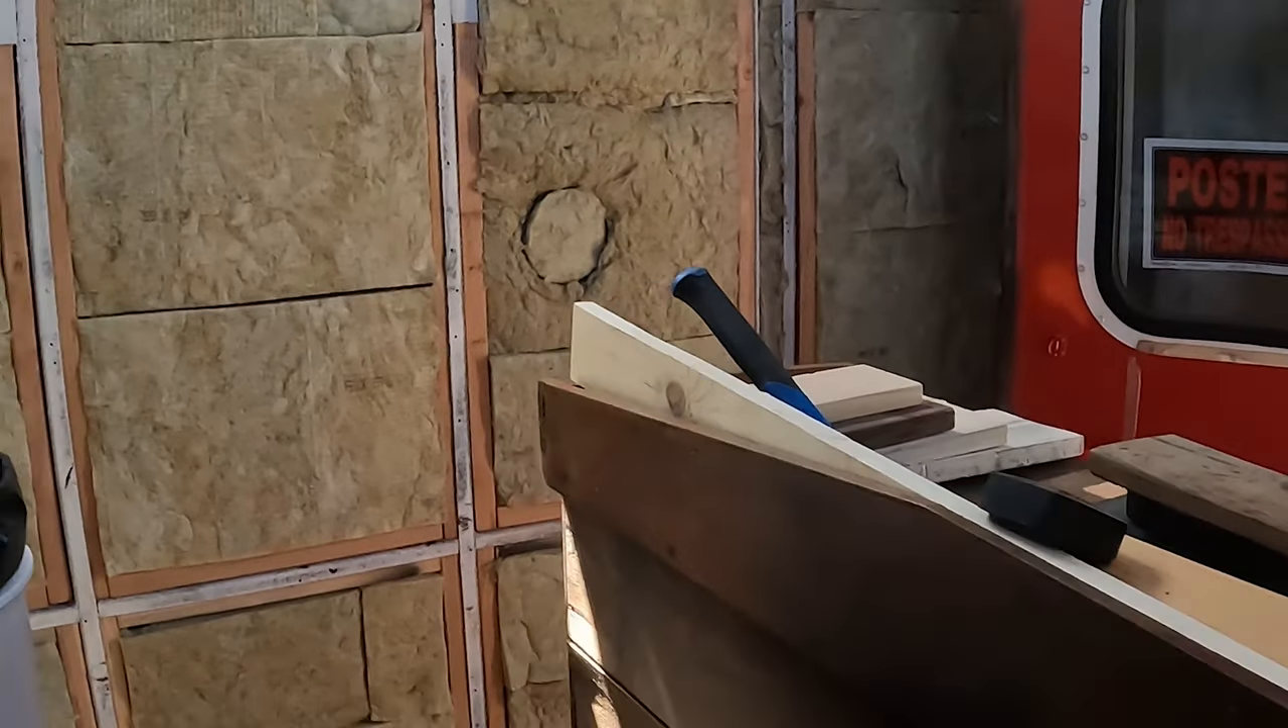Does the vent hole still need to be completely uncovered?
Yes.